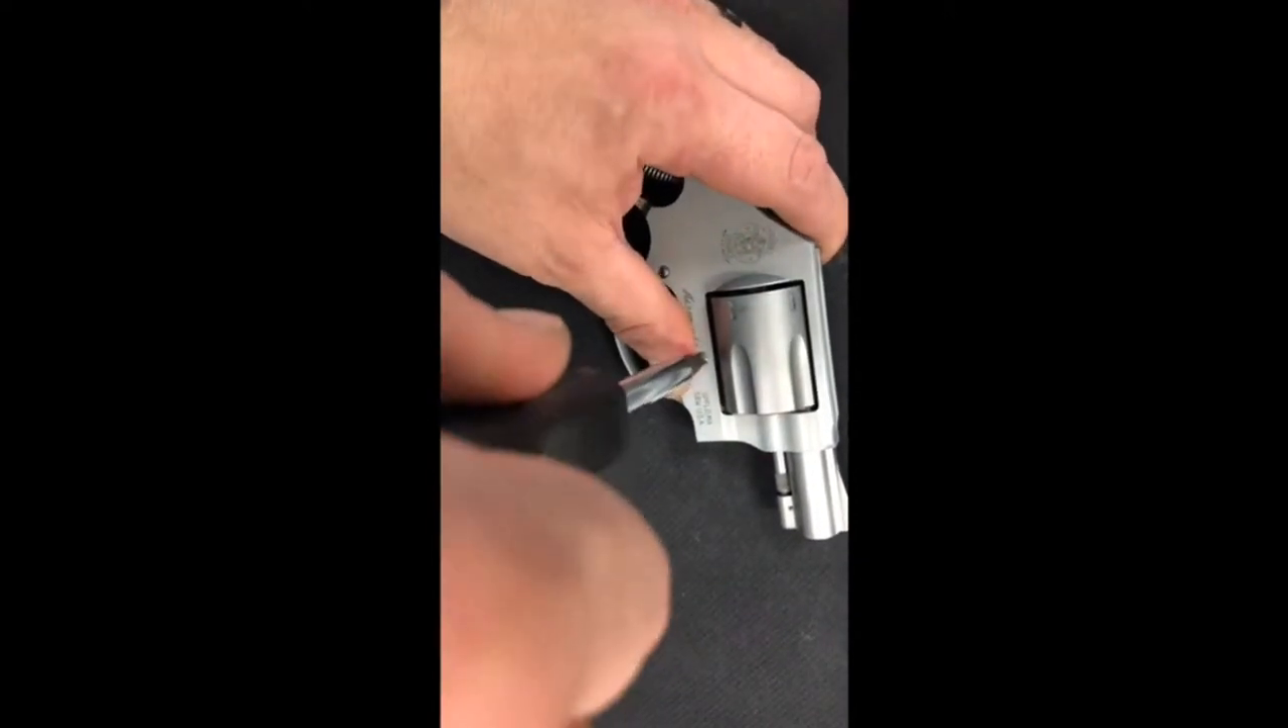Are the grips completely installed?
No.